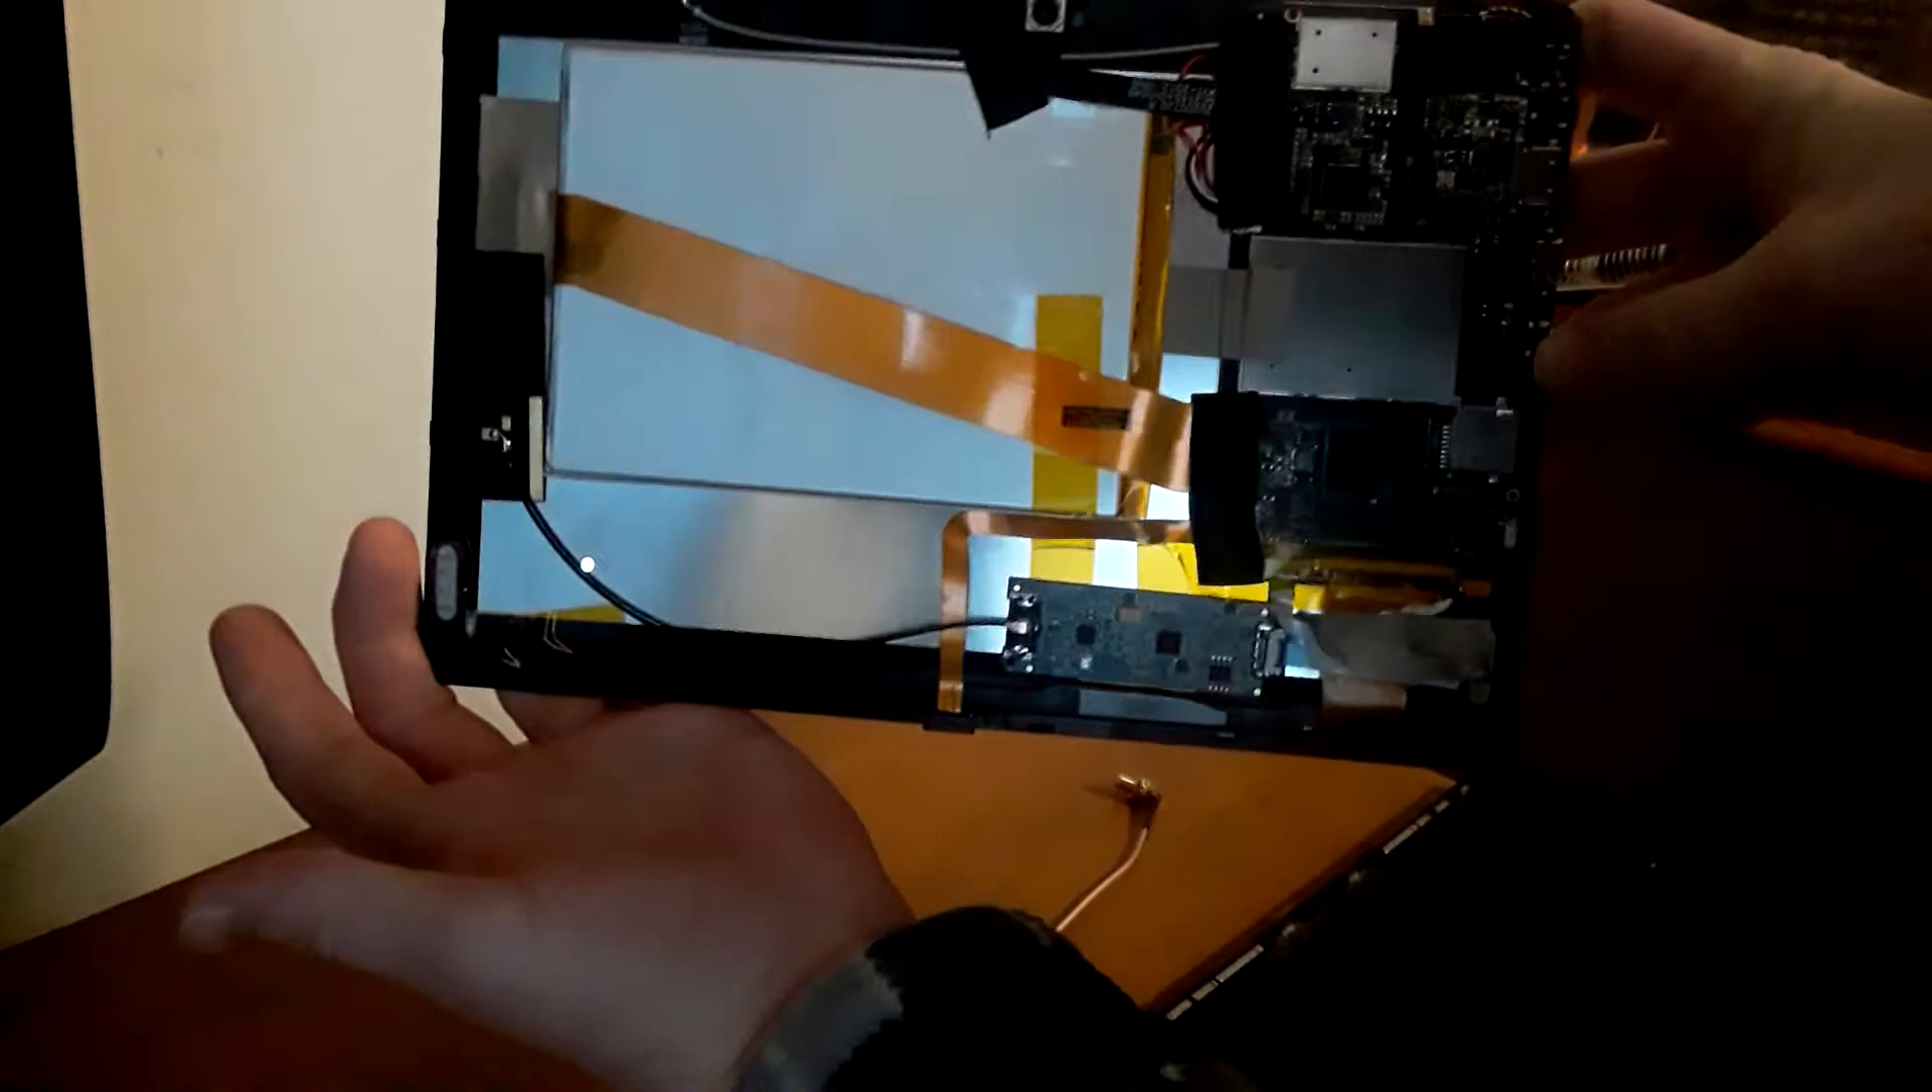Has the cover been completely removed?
Yes.